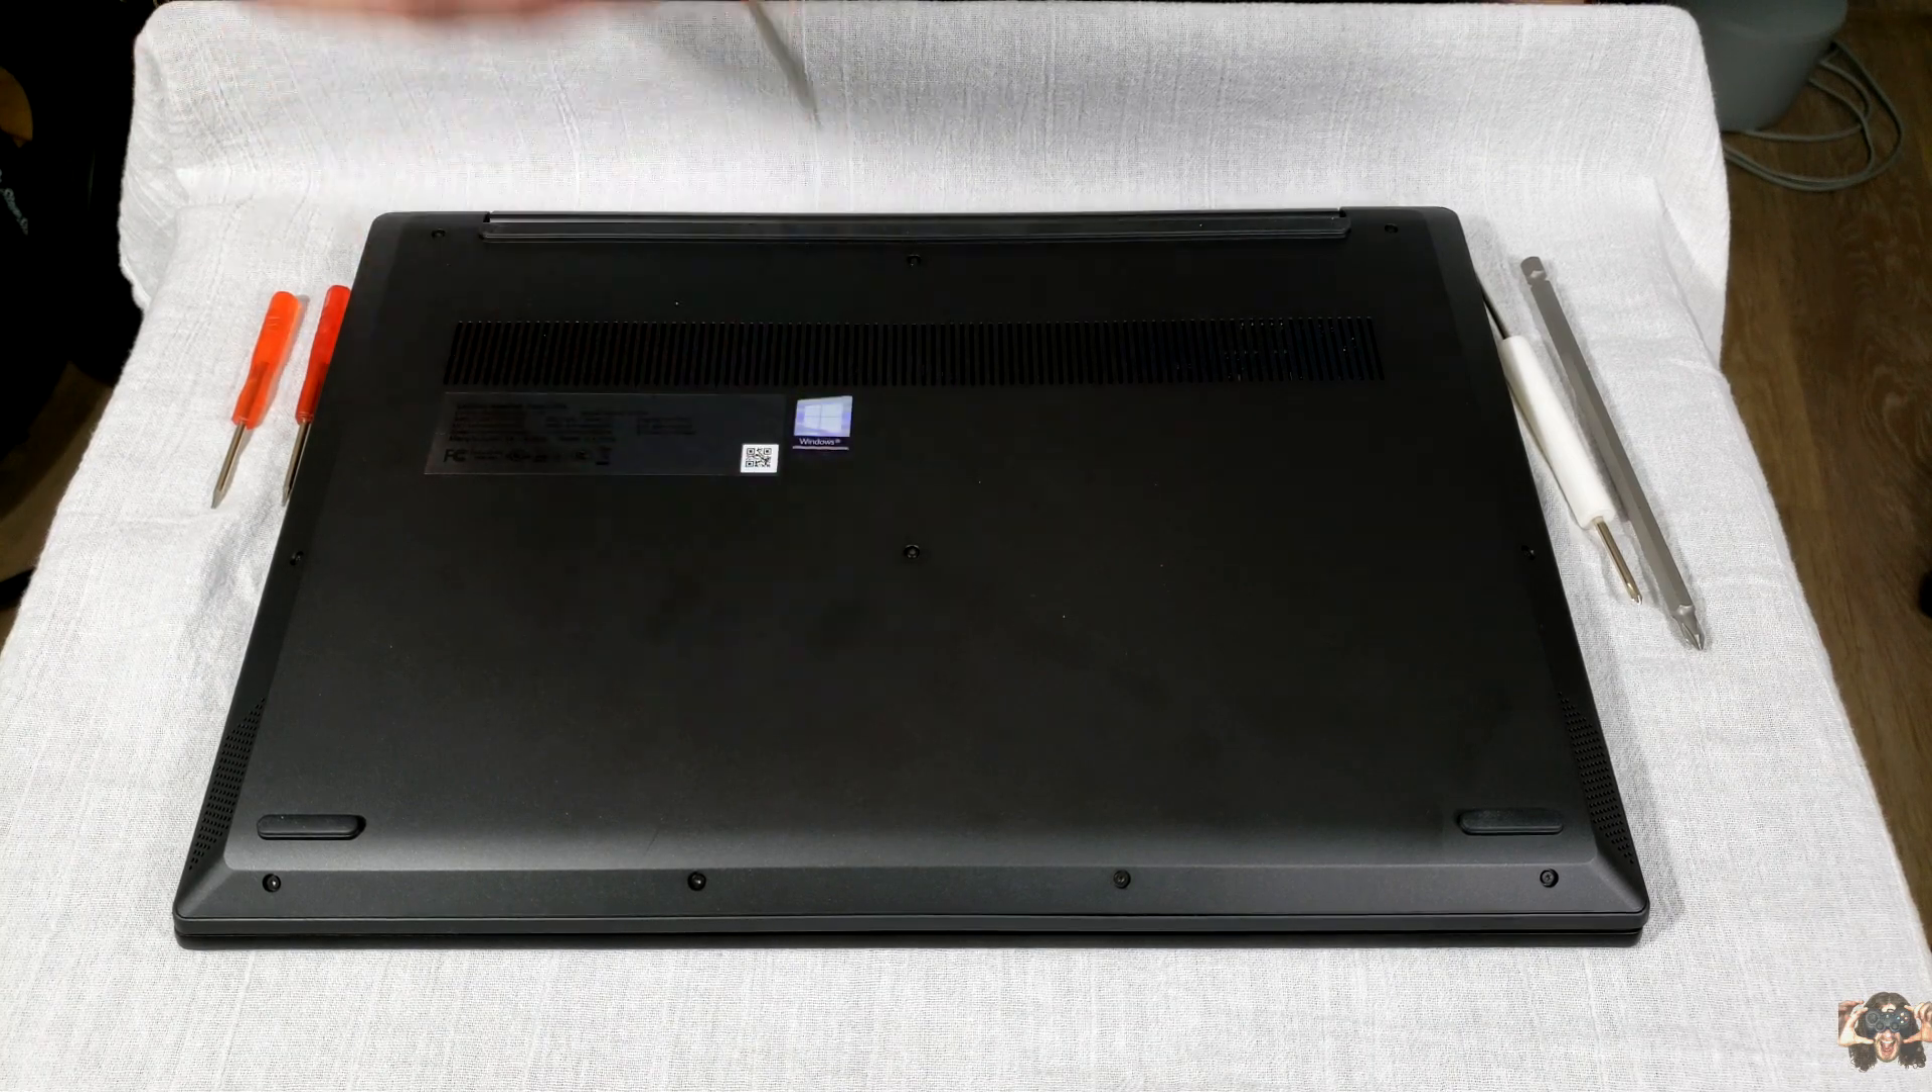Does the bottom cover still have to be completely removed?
Yes.